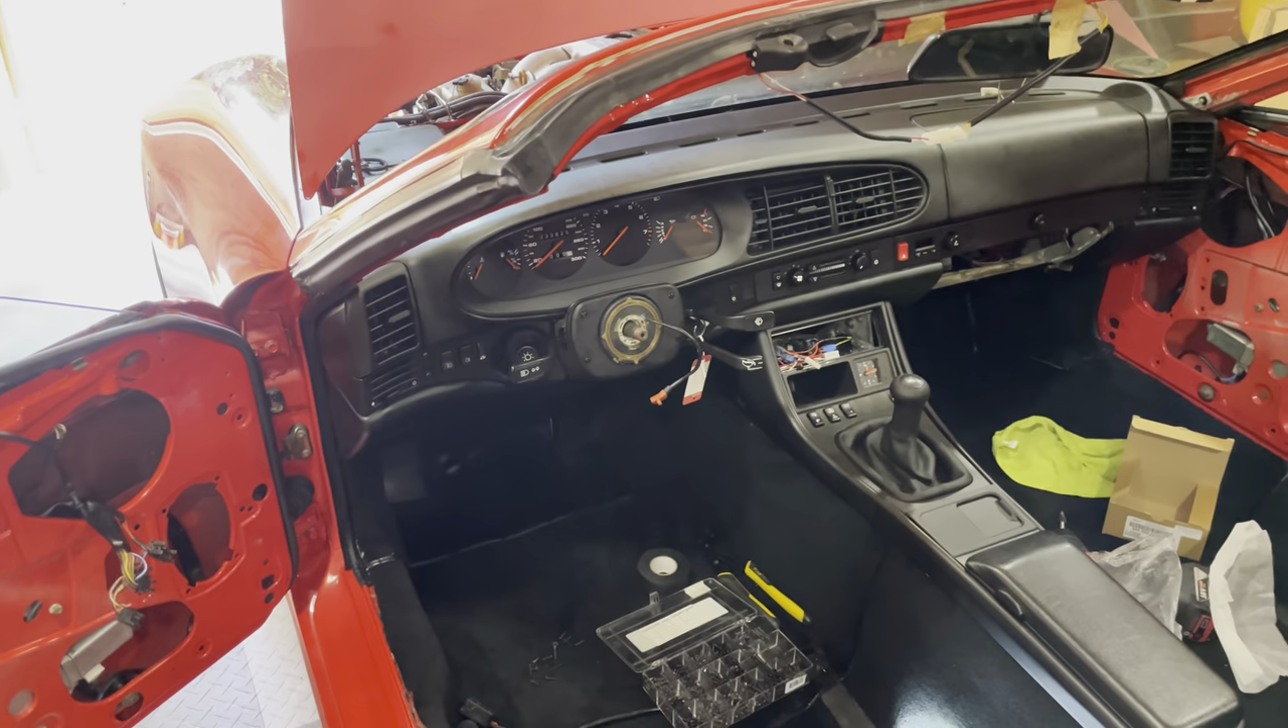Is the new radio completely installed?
No.